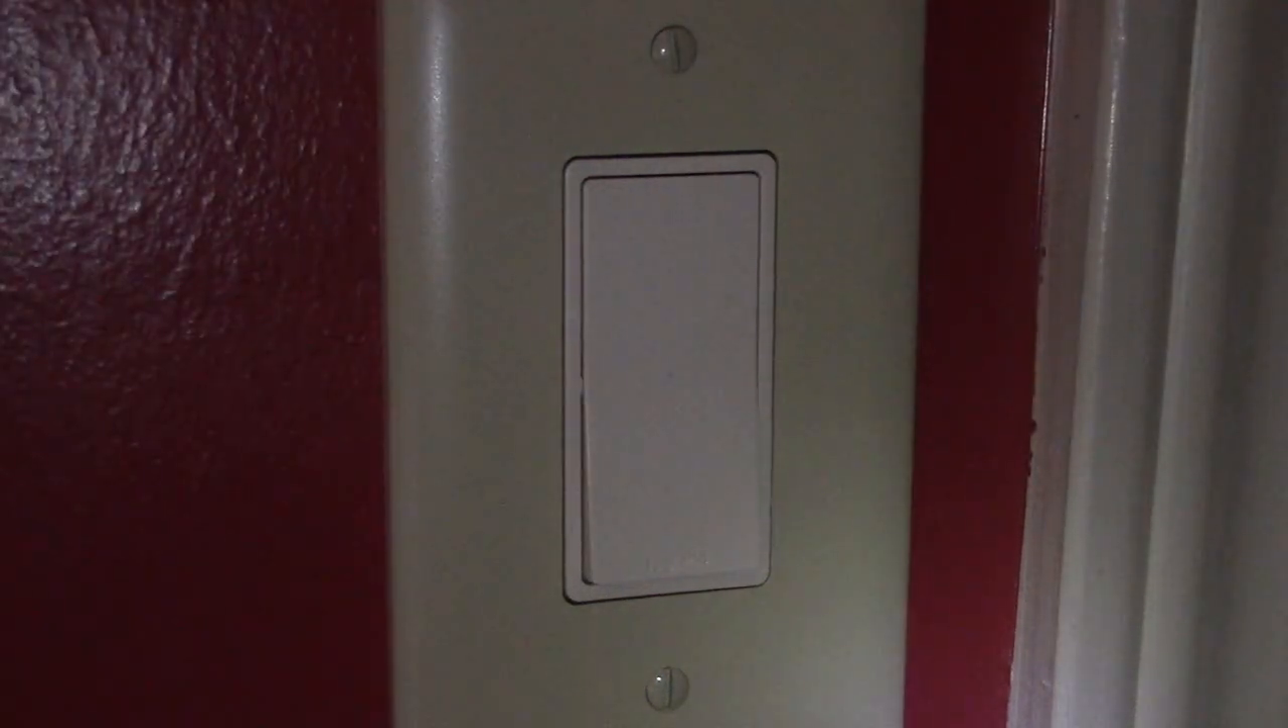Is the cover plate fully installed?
Yes.